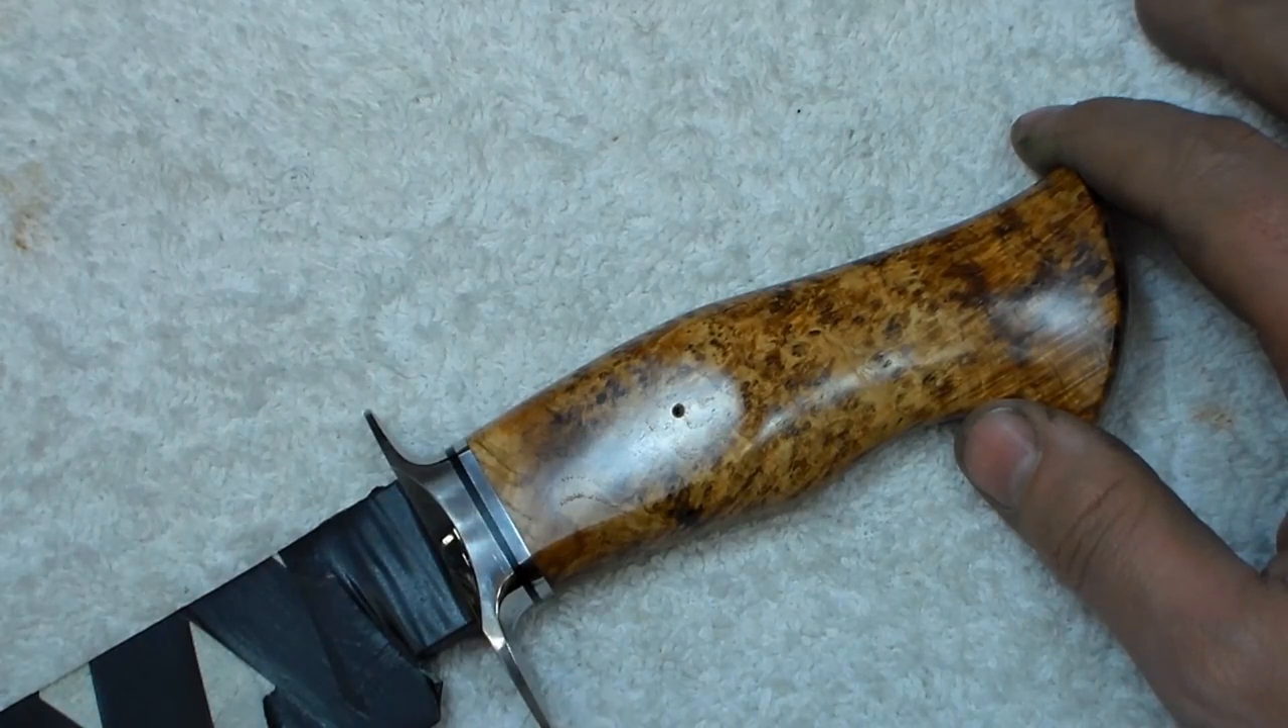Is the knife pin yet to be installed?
Yes.